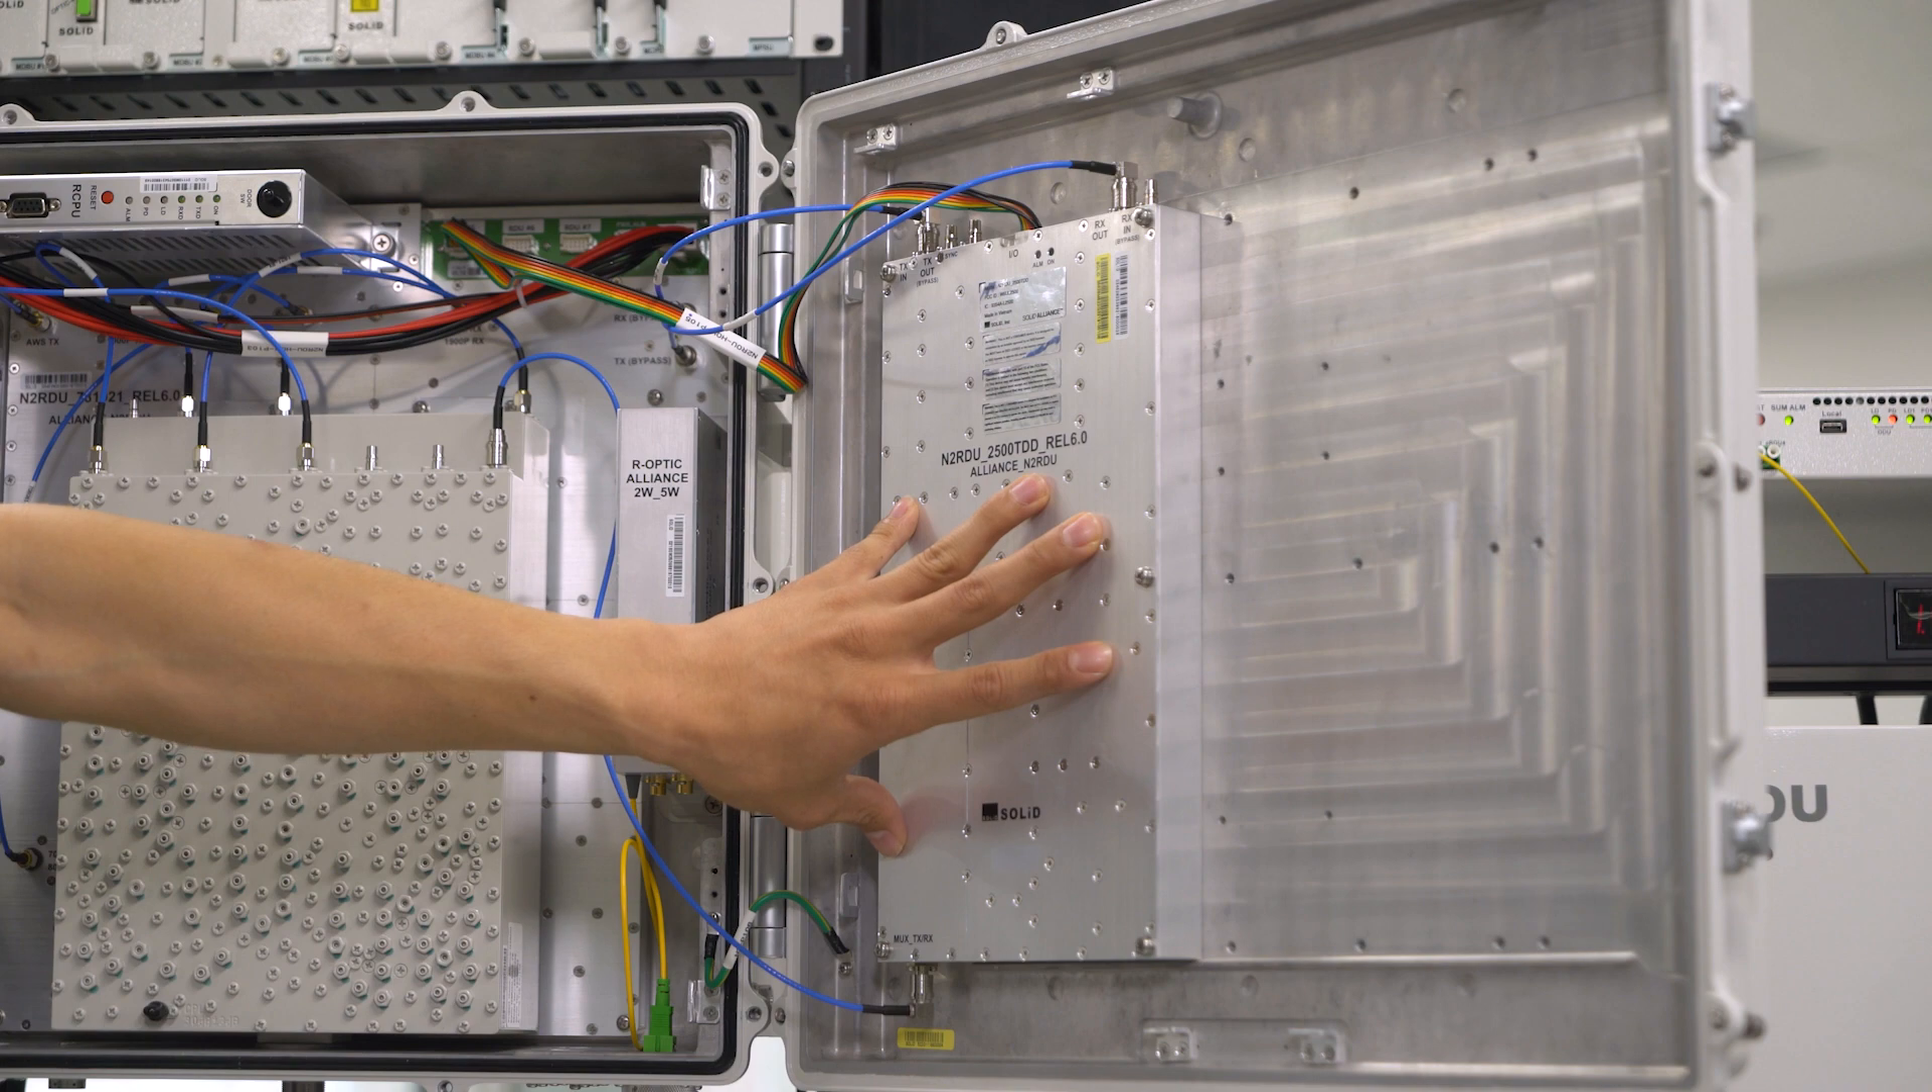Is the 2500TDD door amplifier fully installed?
Yes.